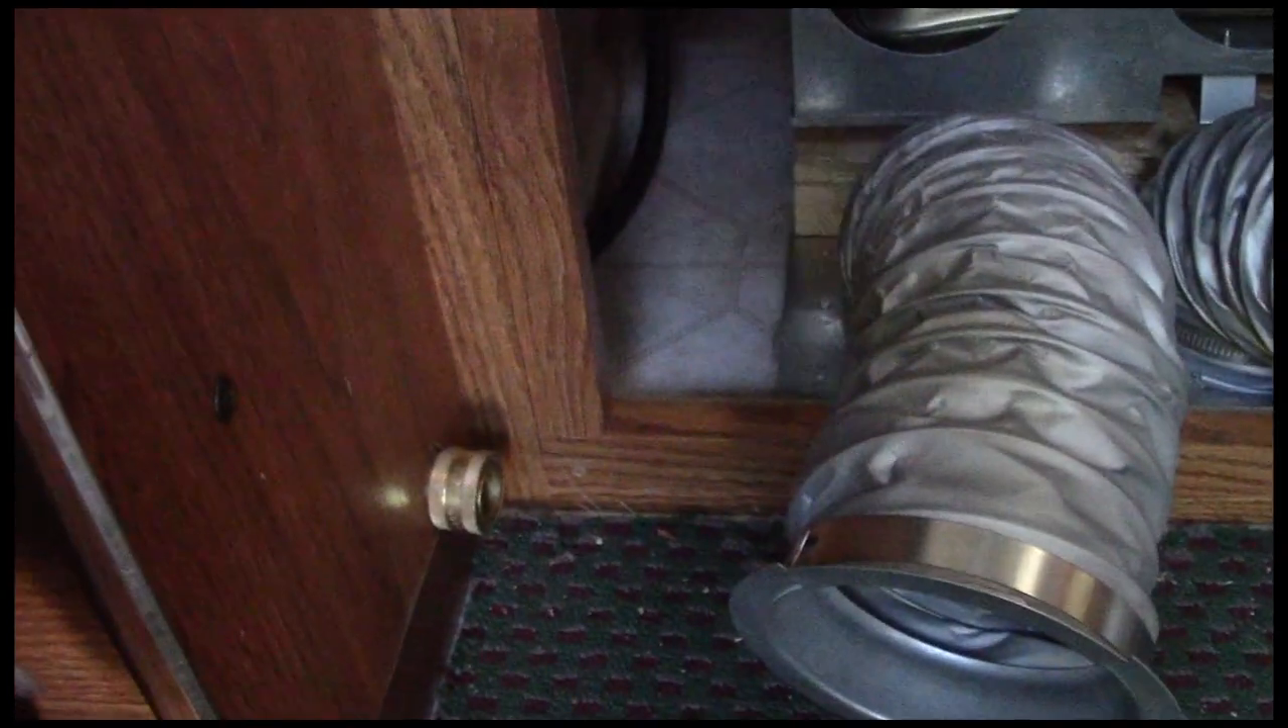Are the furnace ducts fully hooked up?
No.